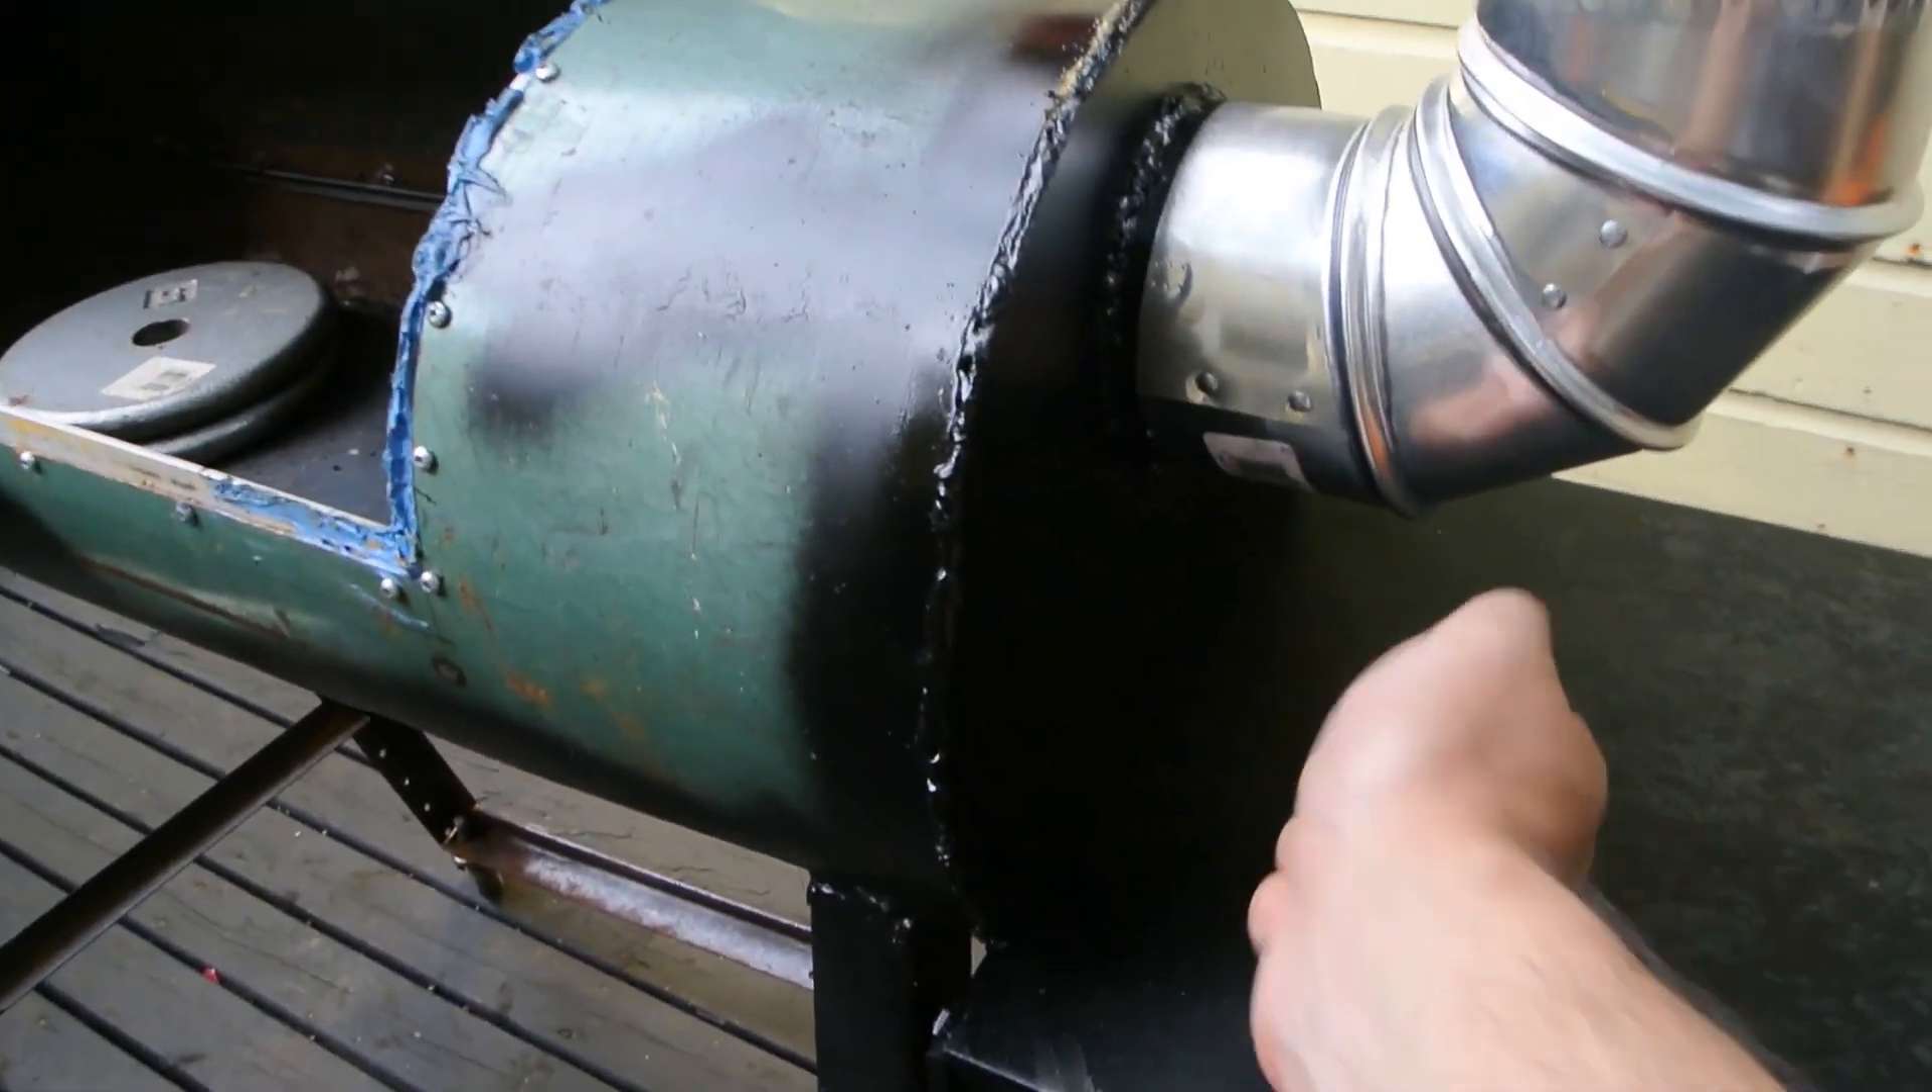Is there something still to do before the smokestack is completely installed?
No.